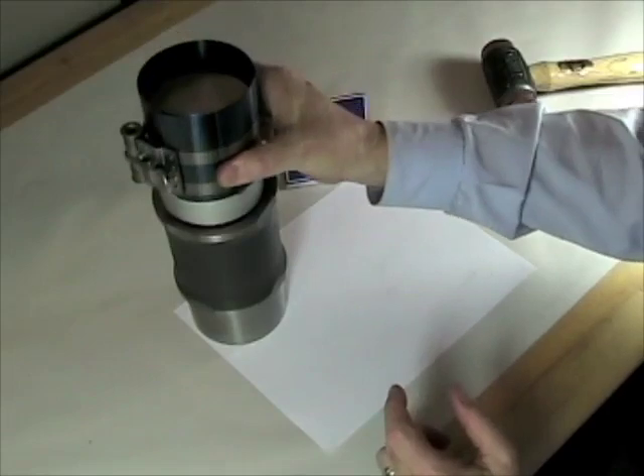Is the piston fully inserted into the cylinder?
No.